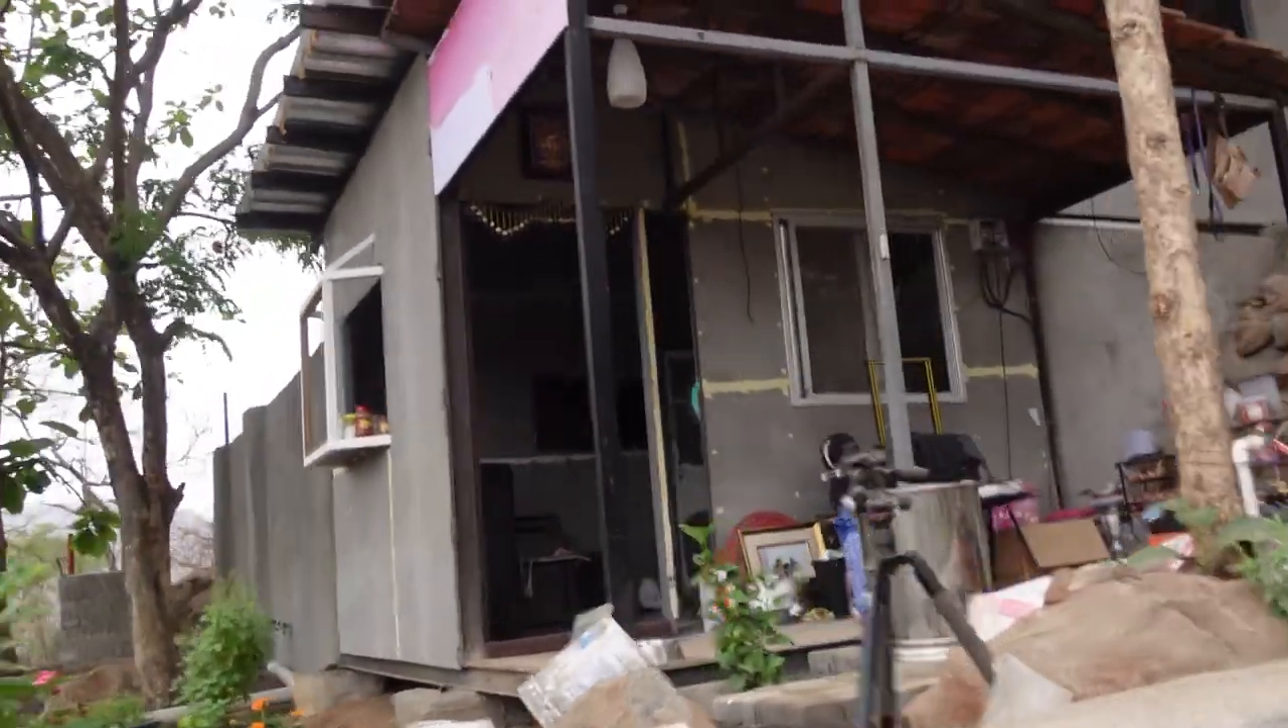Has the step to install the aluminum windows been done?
Yes.